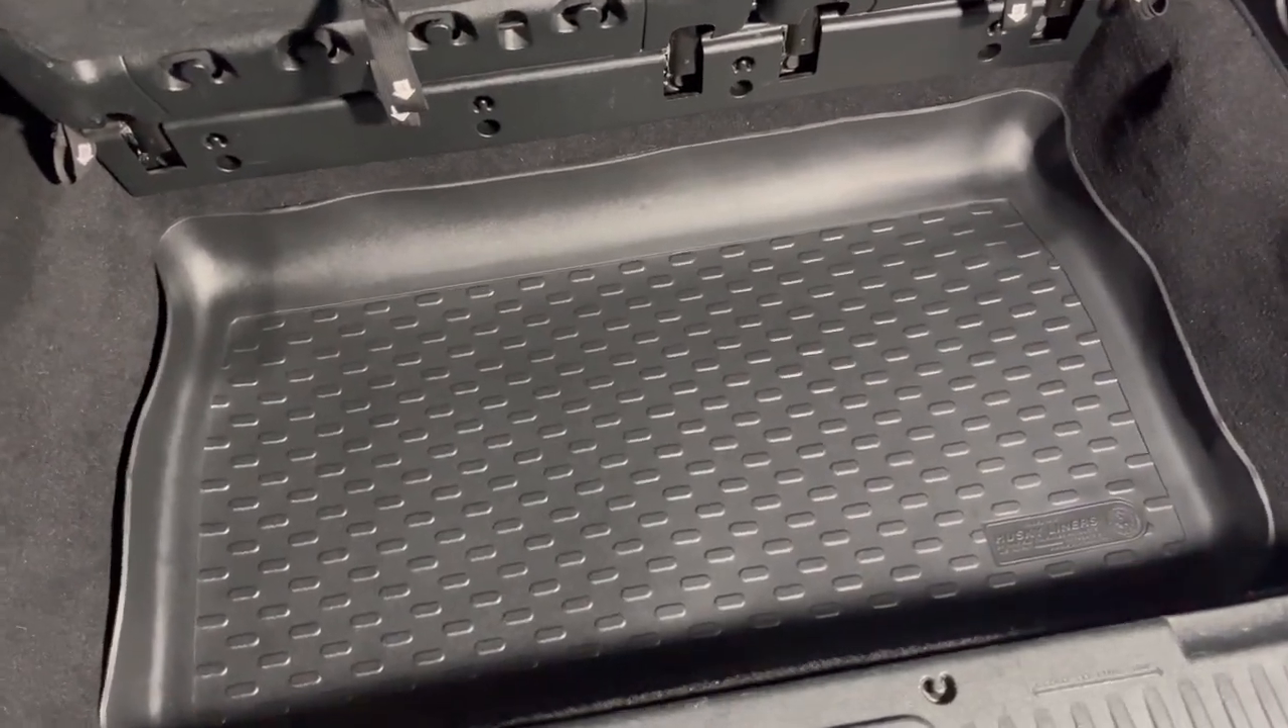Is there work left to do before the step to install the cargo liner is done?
No.